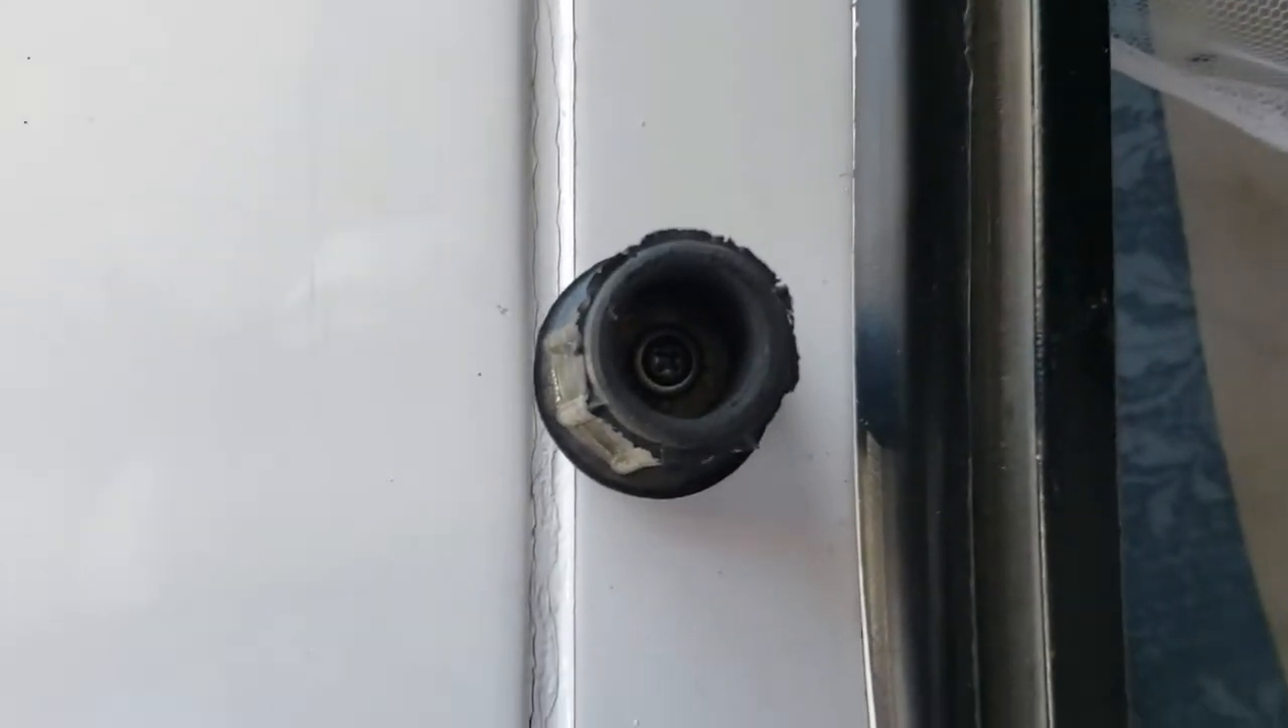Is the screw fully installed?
Yes.